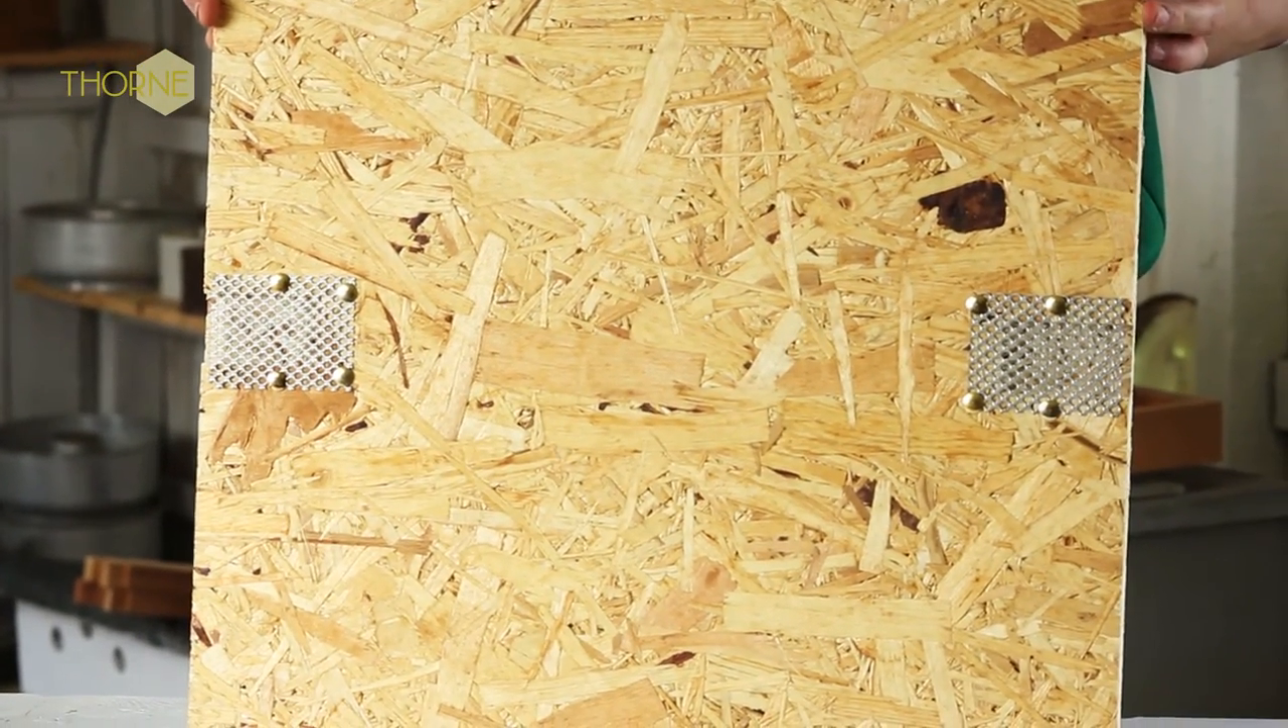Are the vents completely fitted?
Yes.